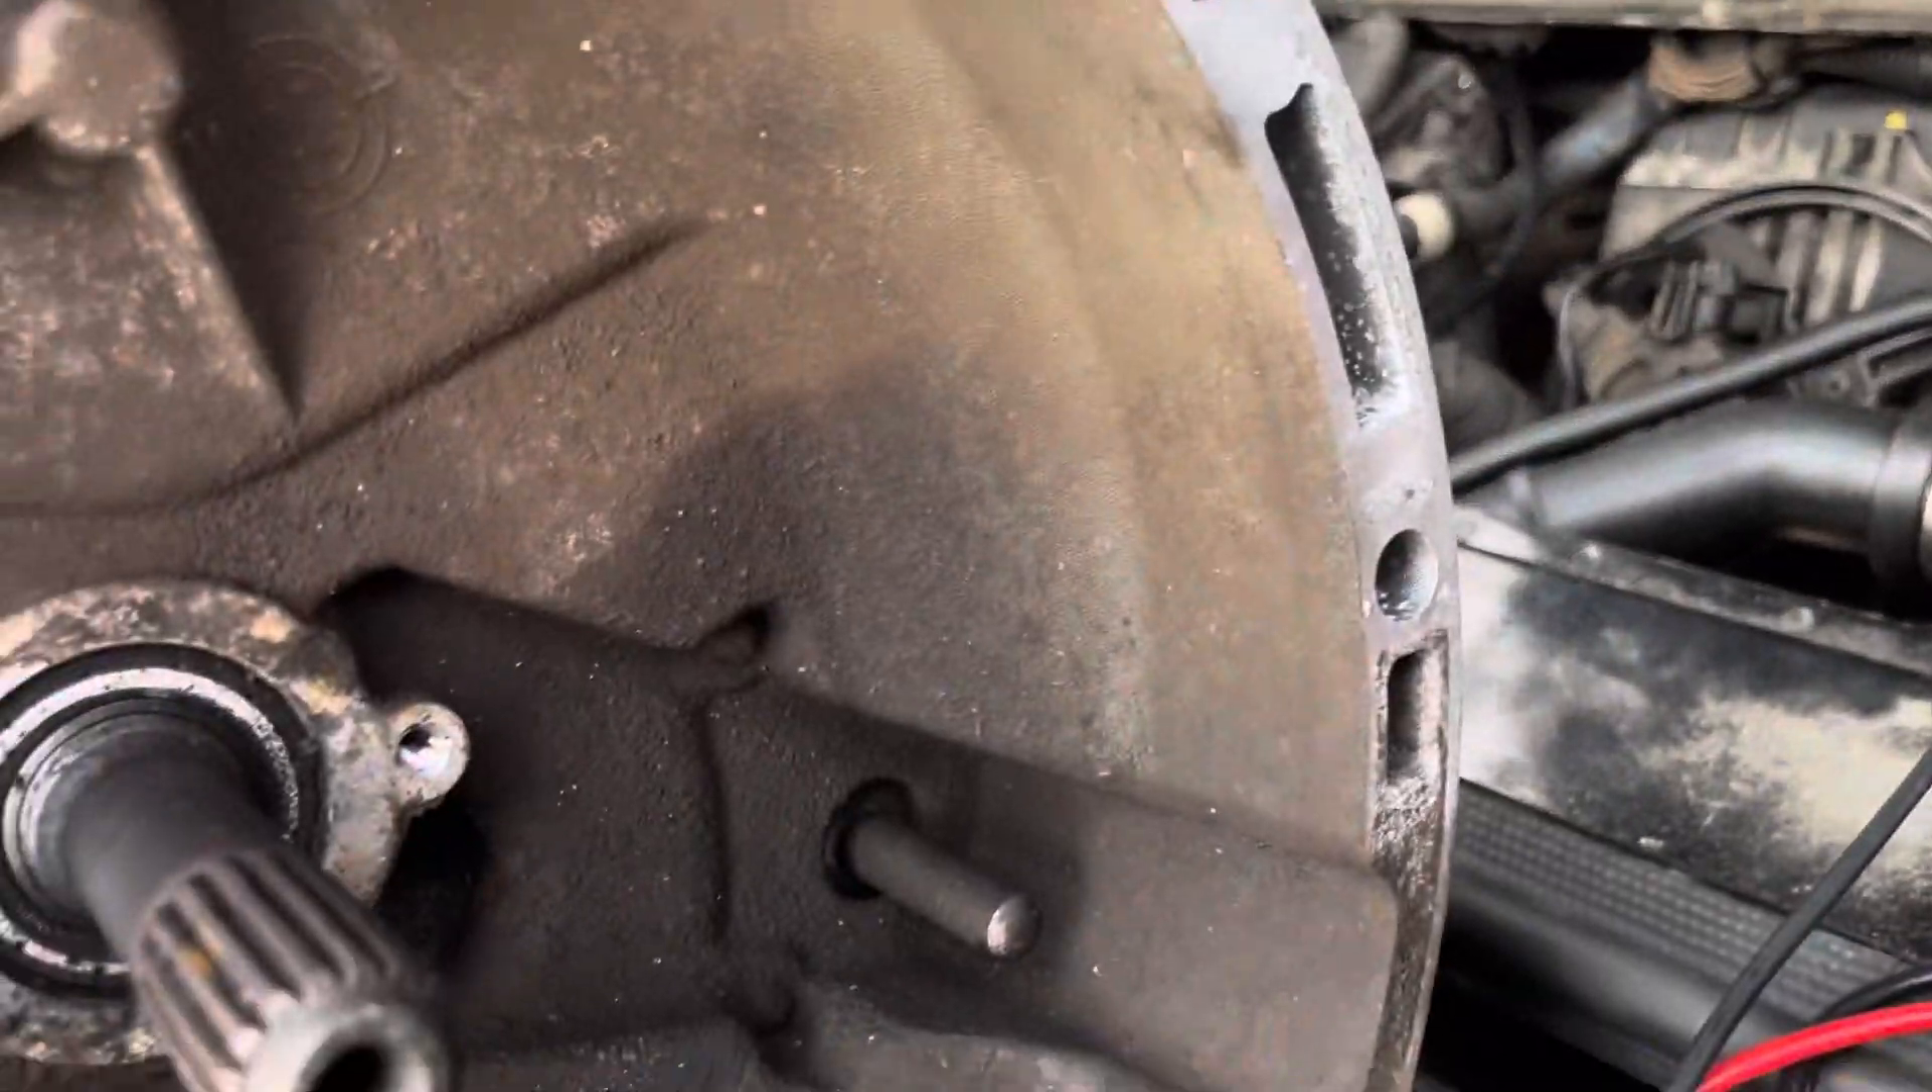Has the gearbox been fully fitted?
No.